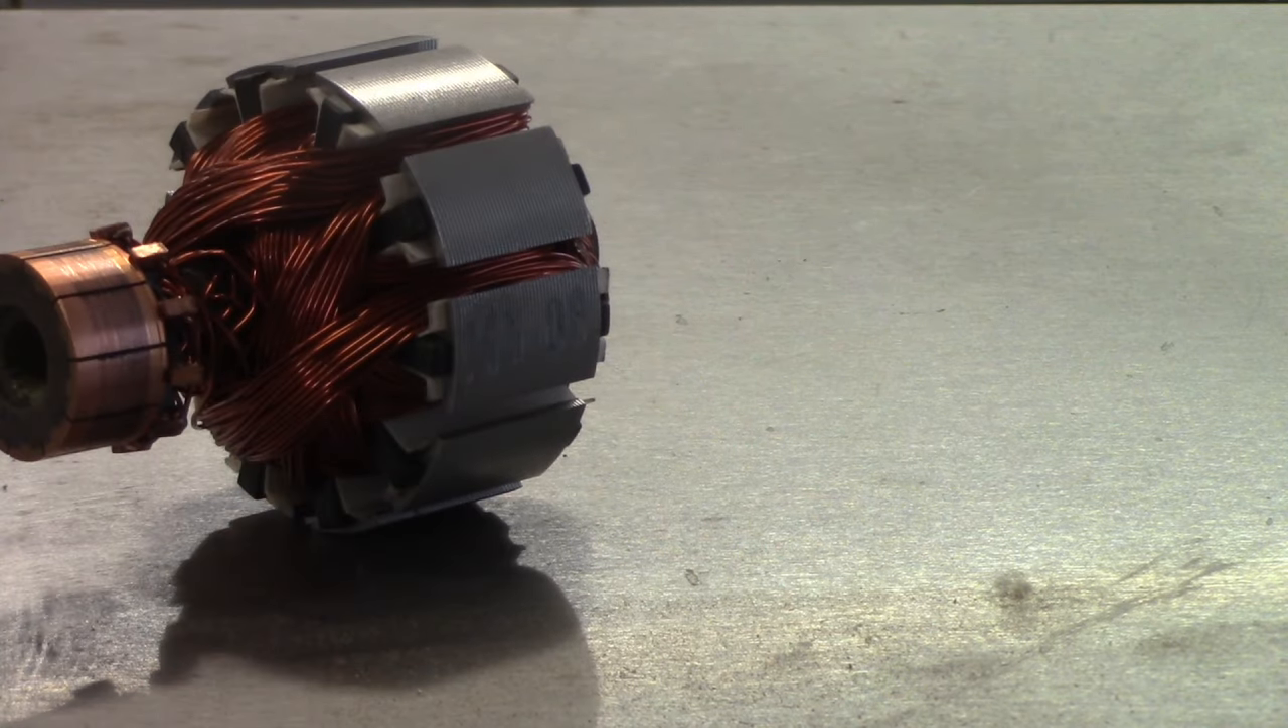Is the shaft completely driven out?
Yes.